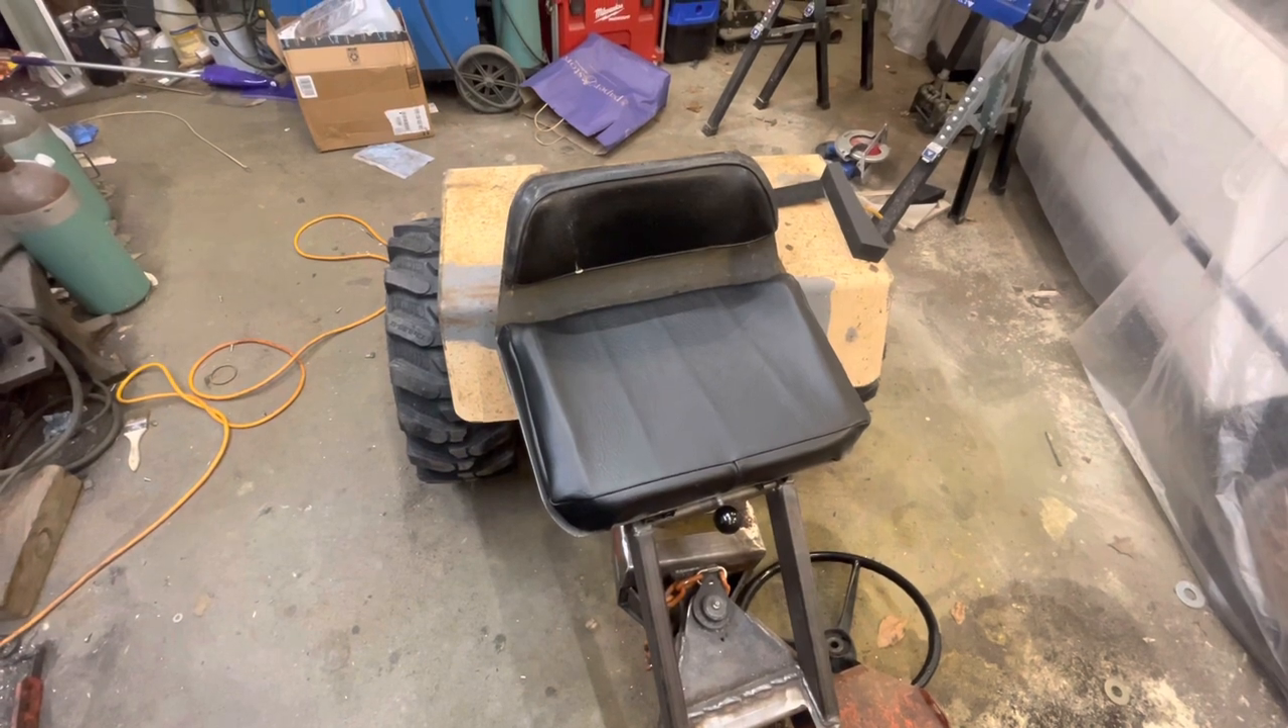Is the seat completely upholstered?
Yes.